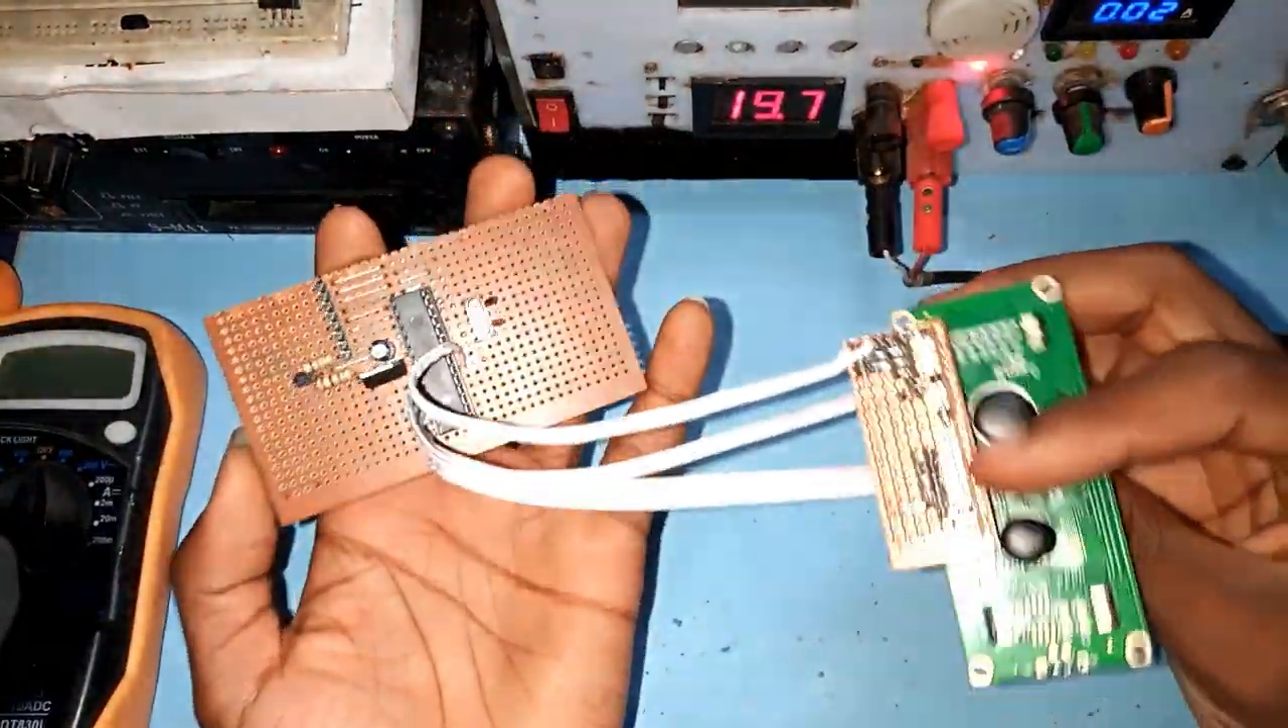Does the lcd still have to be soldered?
No.